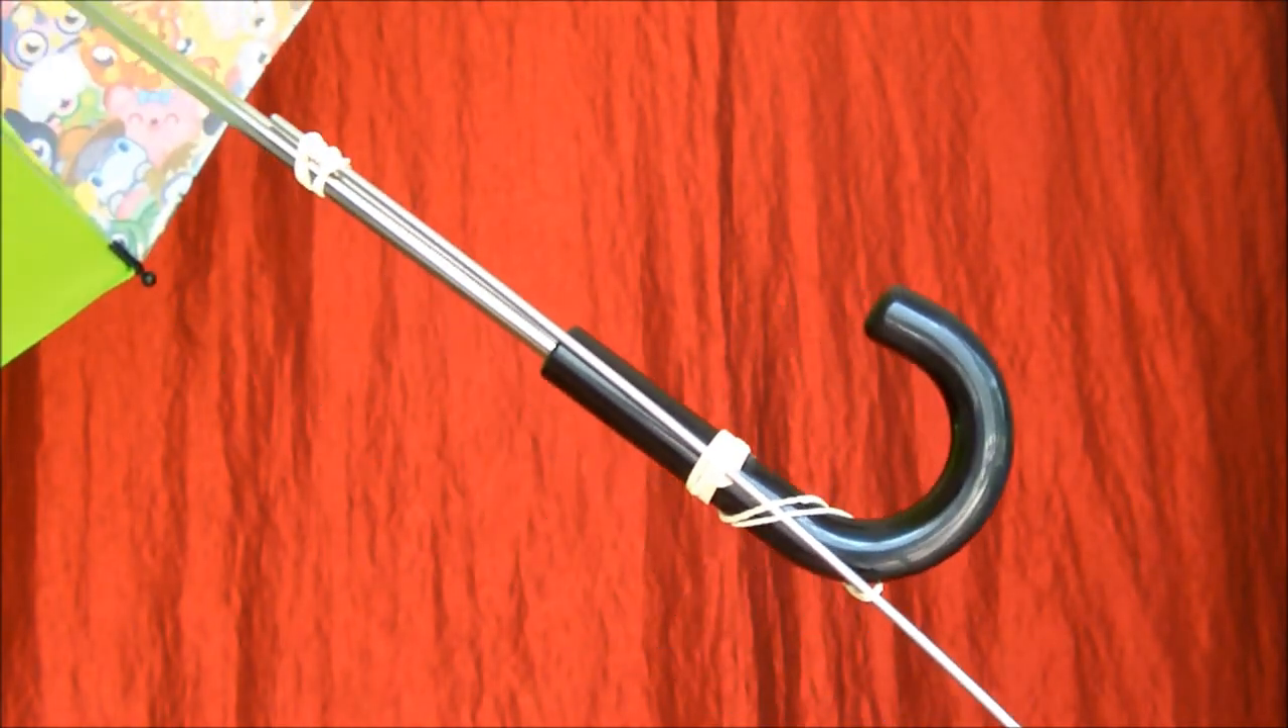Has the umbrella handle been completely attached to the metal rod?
Yes.